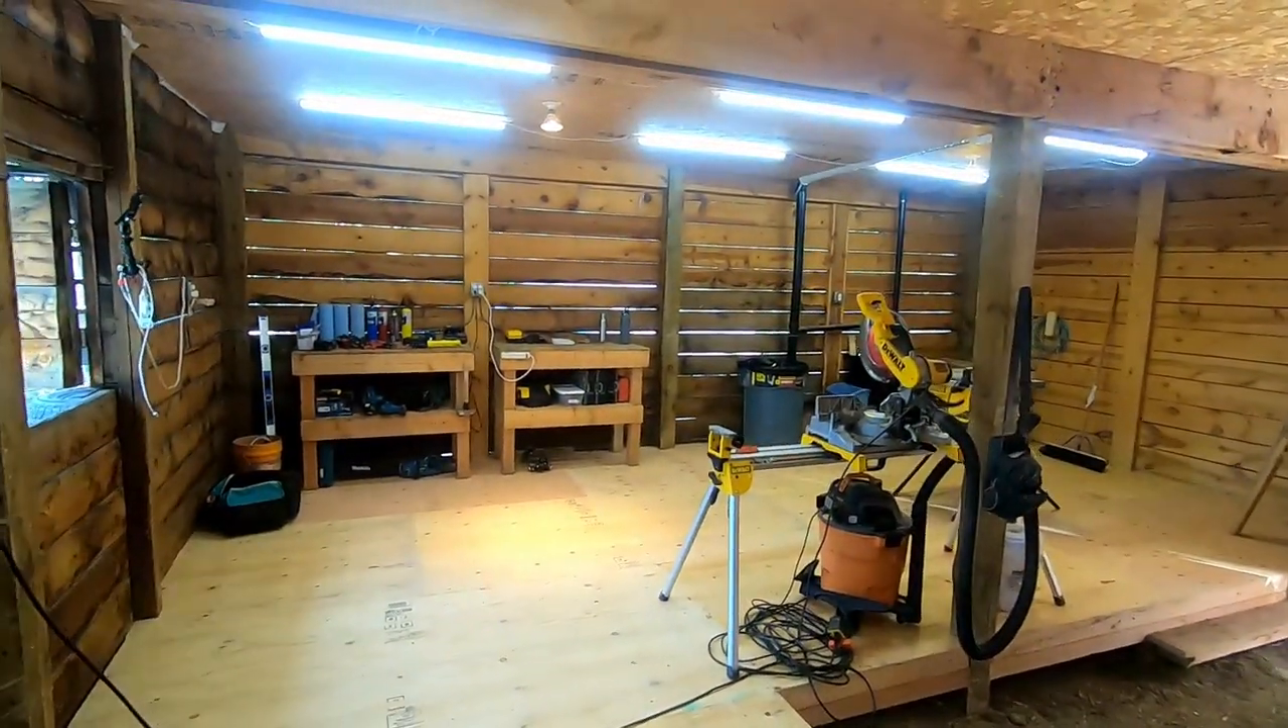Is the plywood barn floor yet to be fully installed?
No.